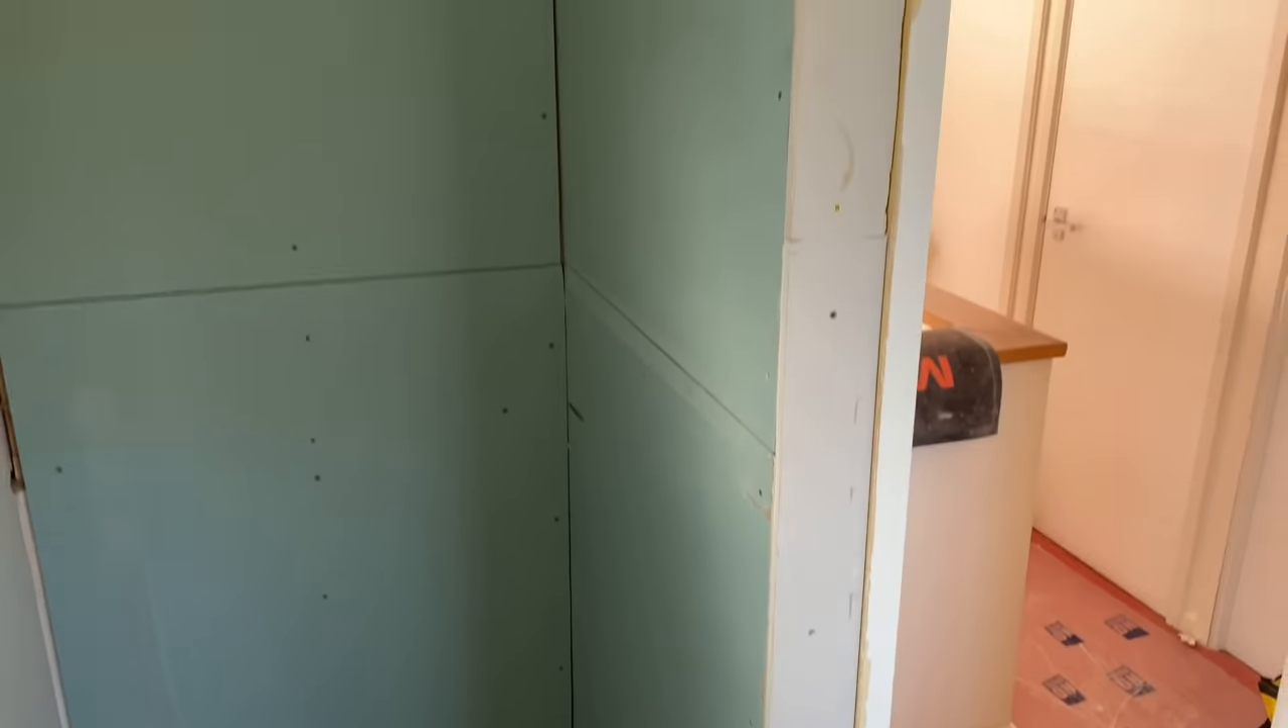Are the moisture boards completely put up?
Yes.